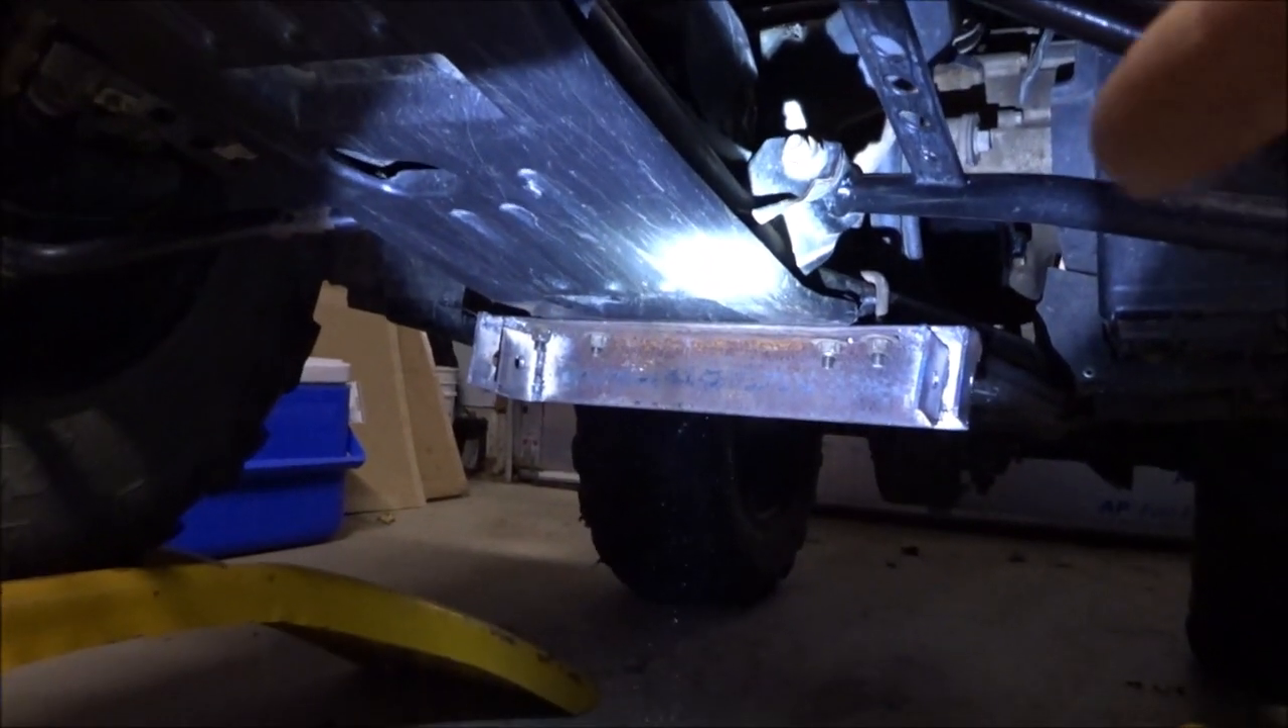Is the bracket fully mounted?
Yes.